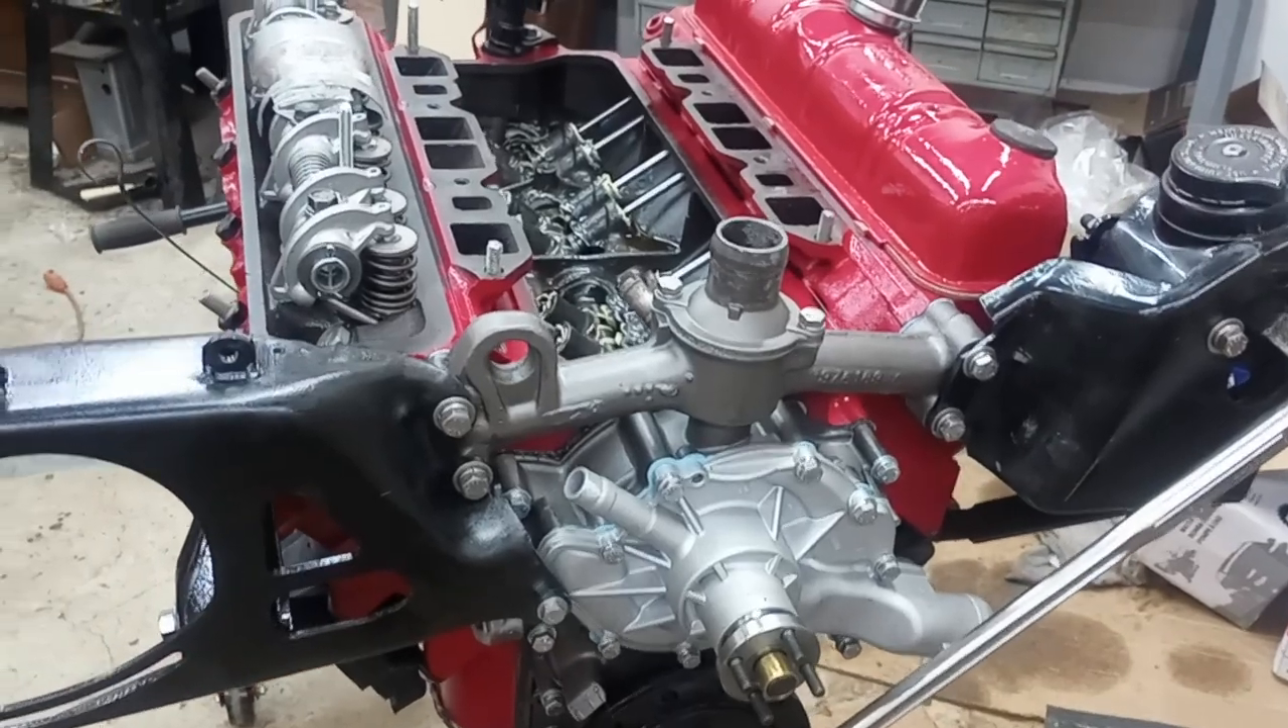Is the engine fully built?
No.